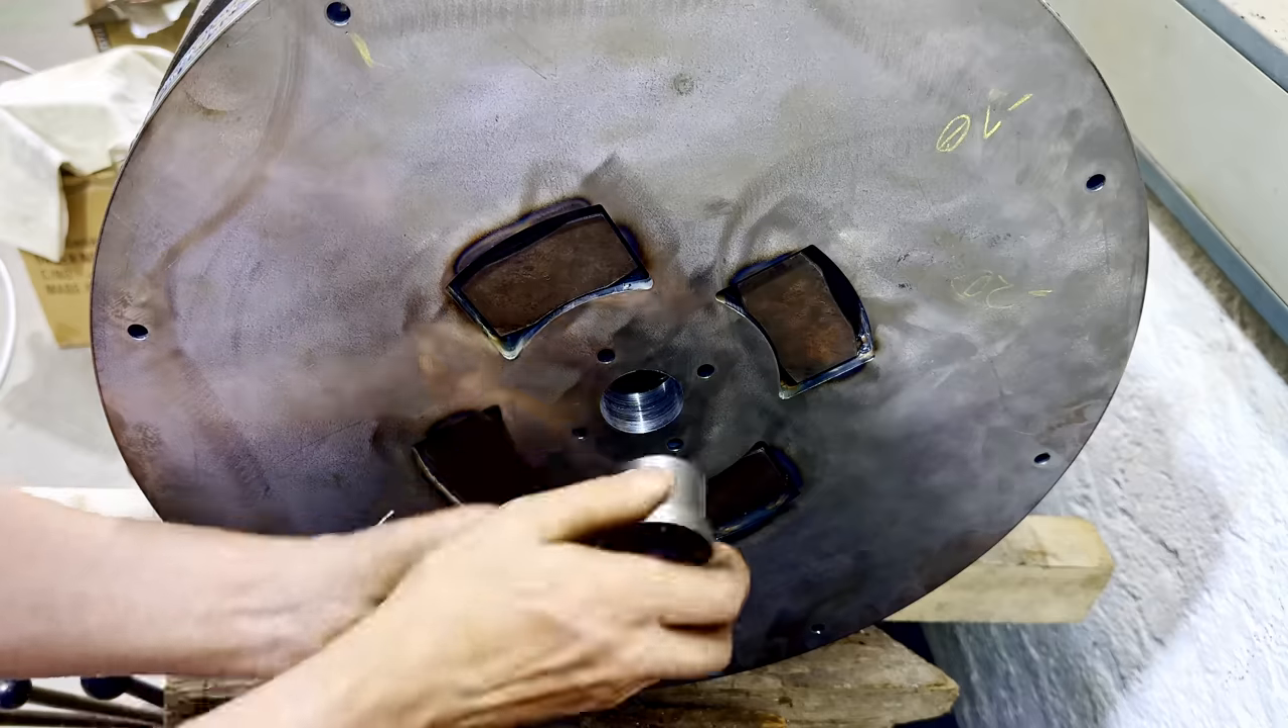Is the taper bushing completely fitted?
No.